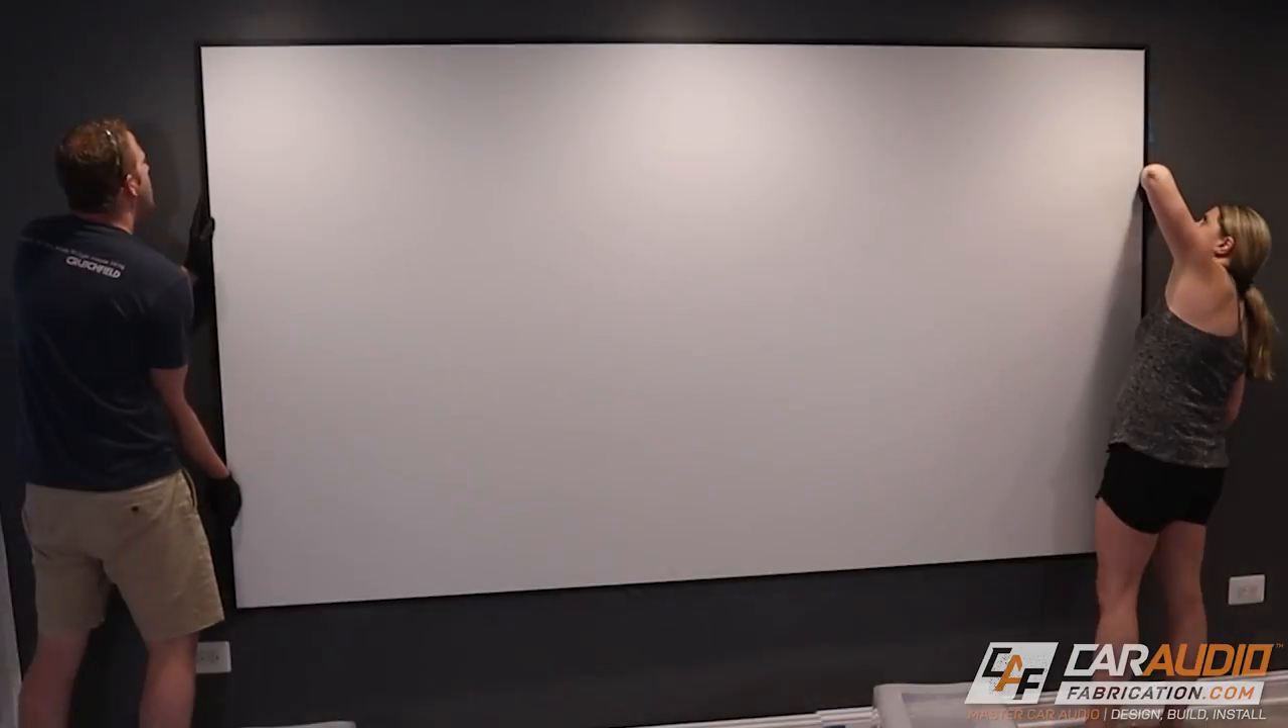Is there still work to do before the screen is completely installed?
Yes.